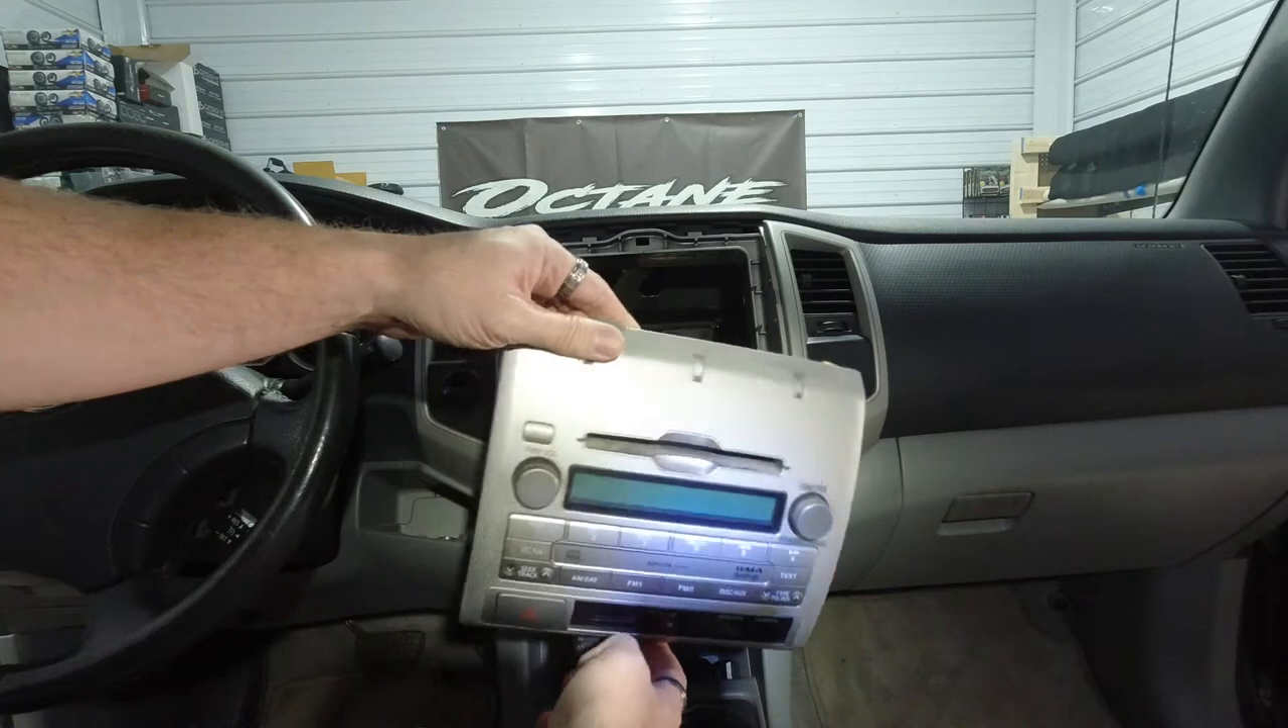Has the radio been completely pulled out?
Yes.